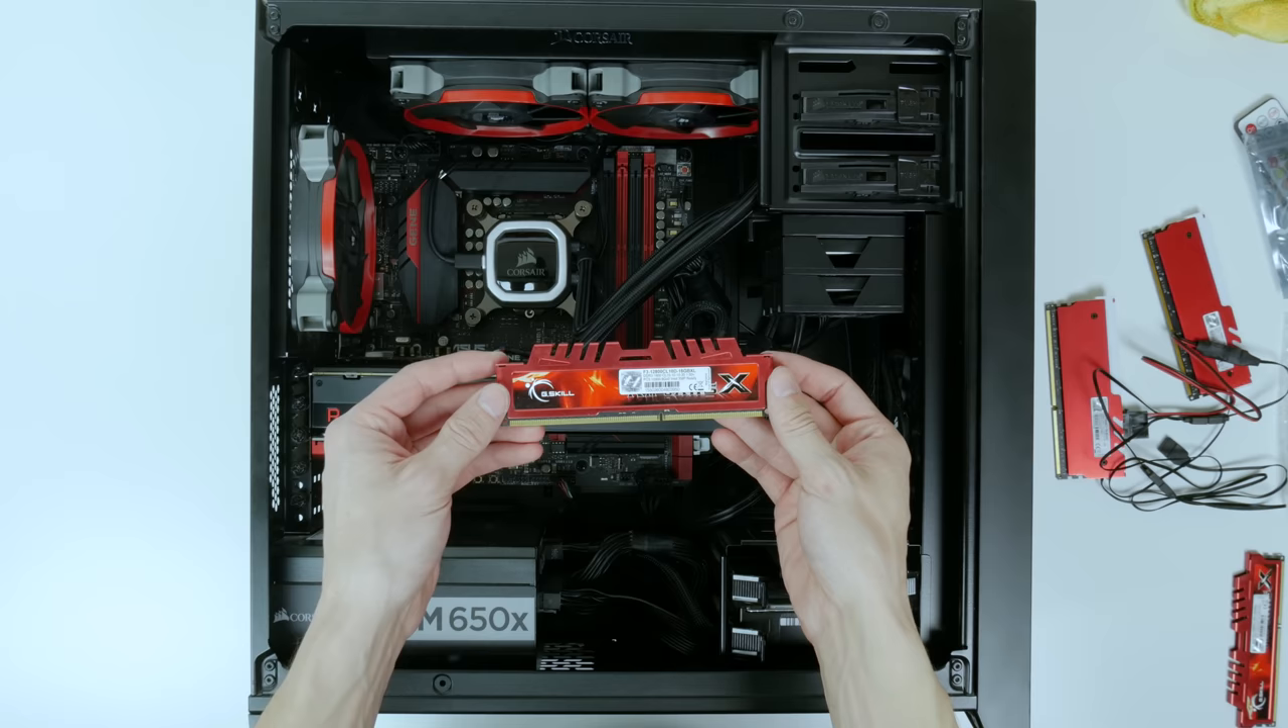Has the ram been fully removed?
Yes.